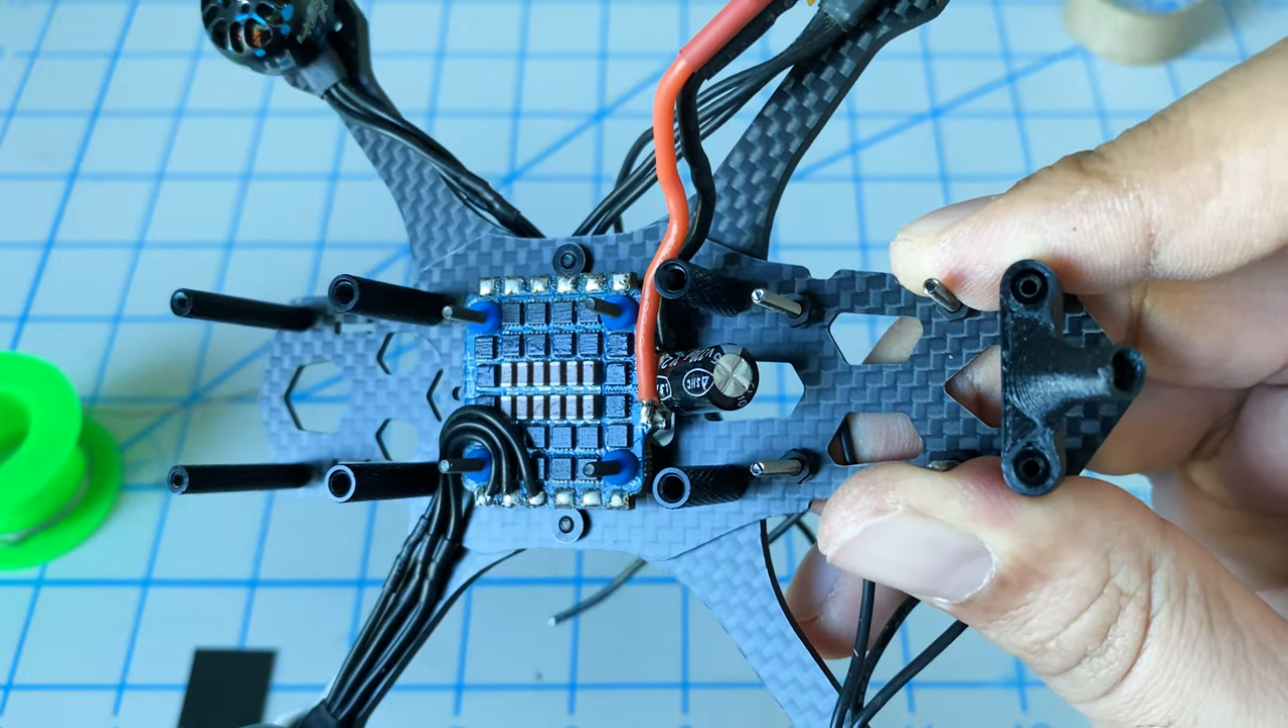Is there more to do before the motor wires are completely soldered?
Yes.